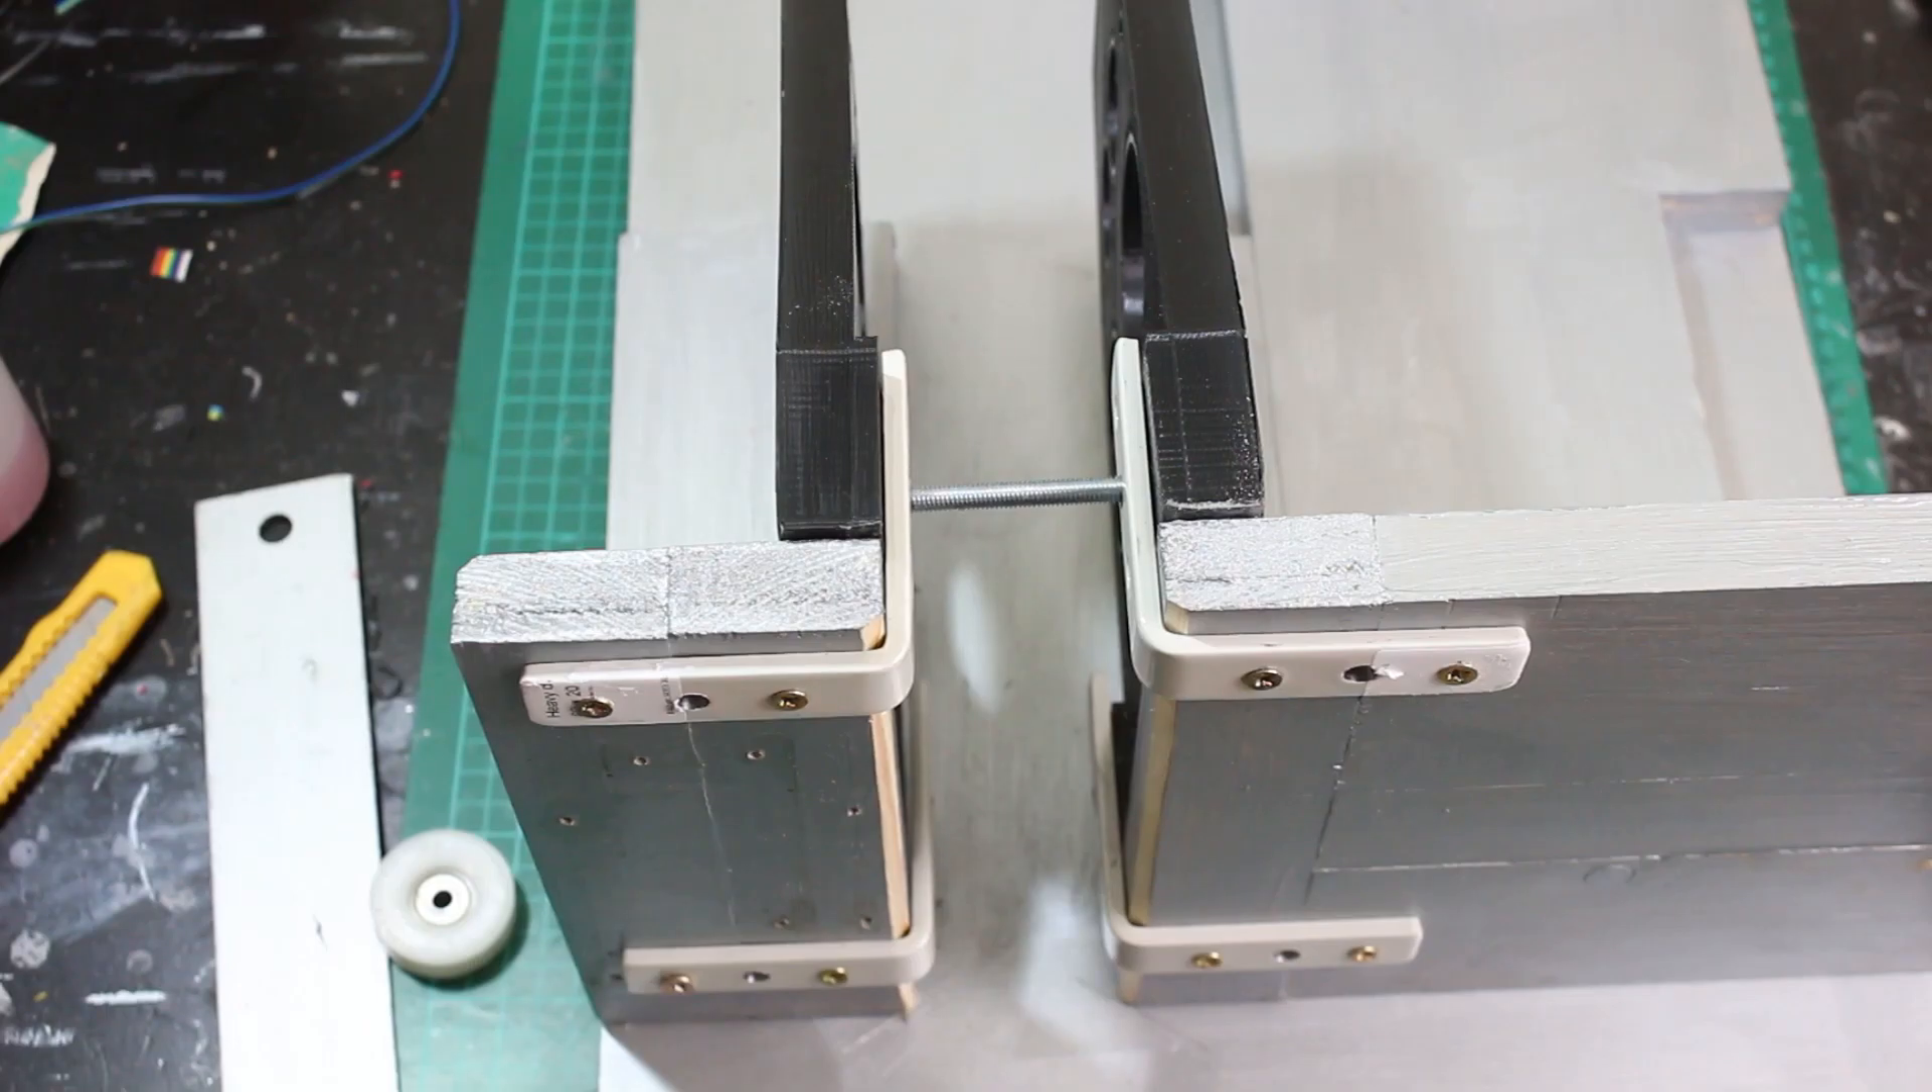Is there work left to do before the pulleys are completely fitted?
Yes.